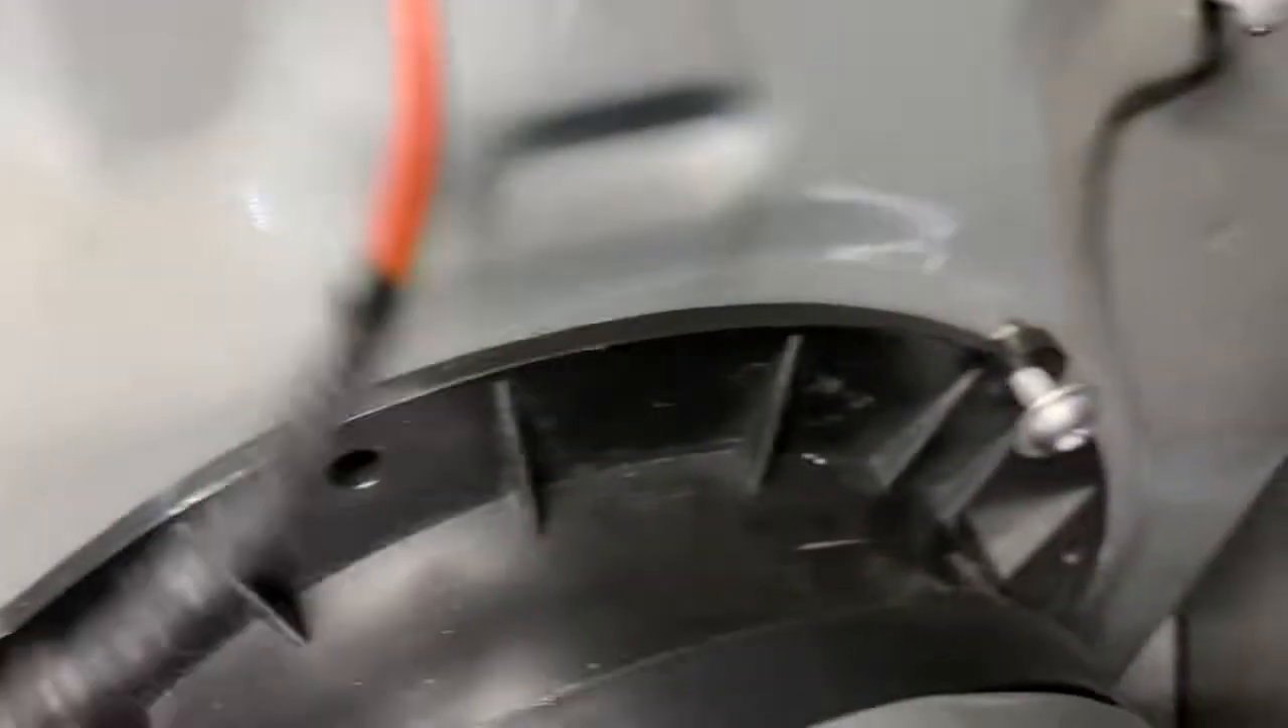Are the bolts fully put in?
No.